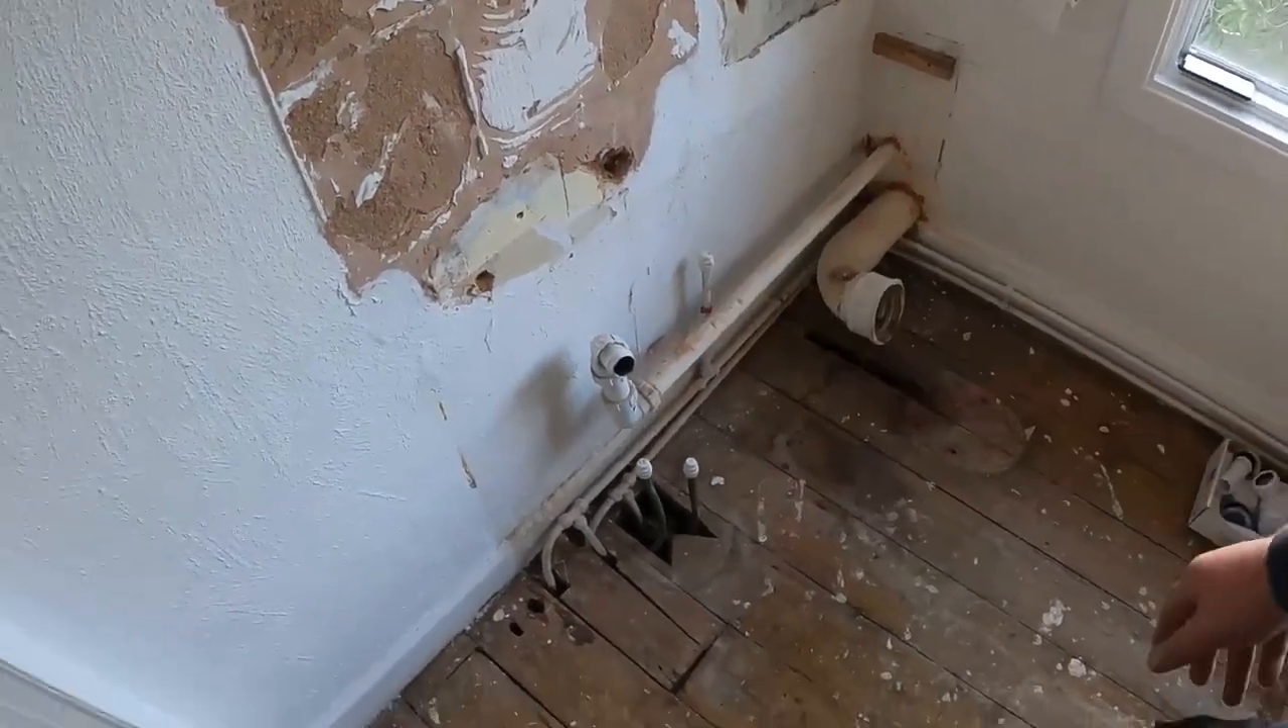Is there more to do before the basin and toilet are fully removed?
No.